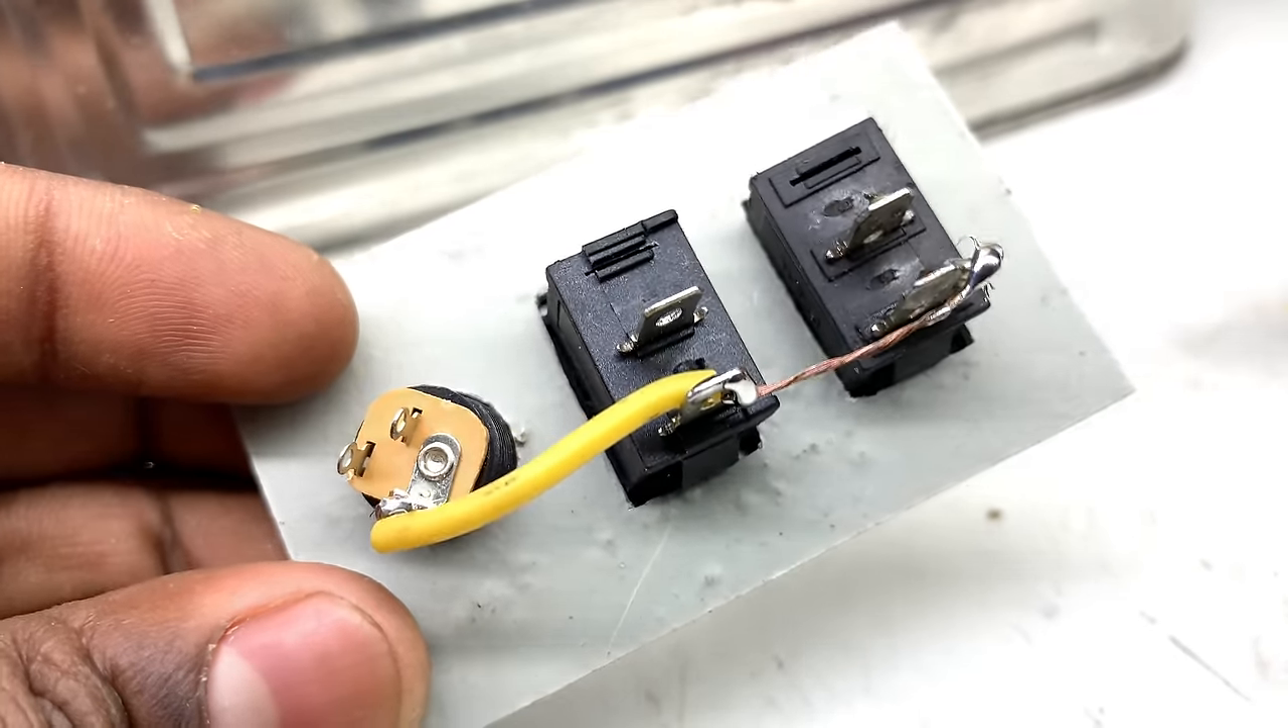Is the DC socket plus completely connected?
Yes.